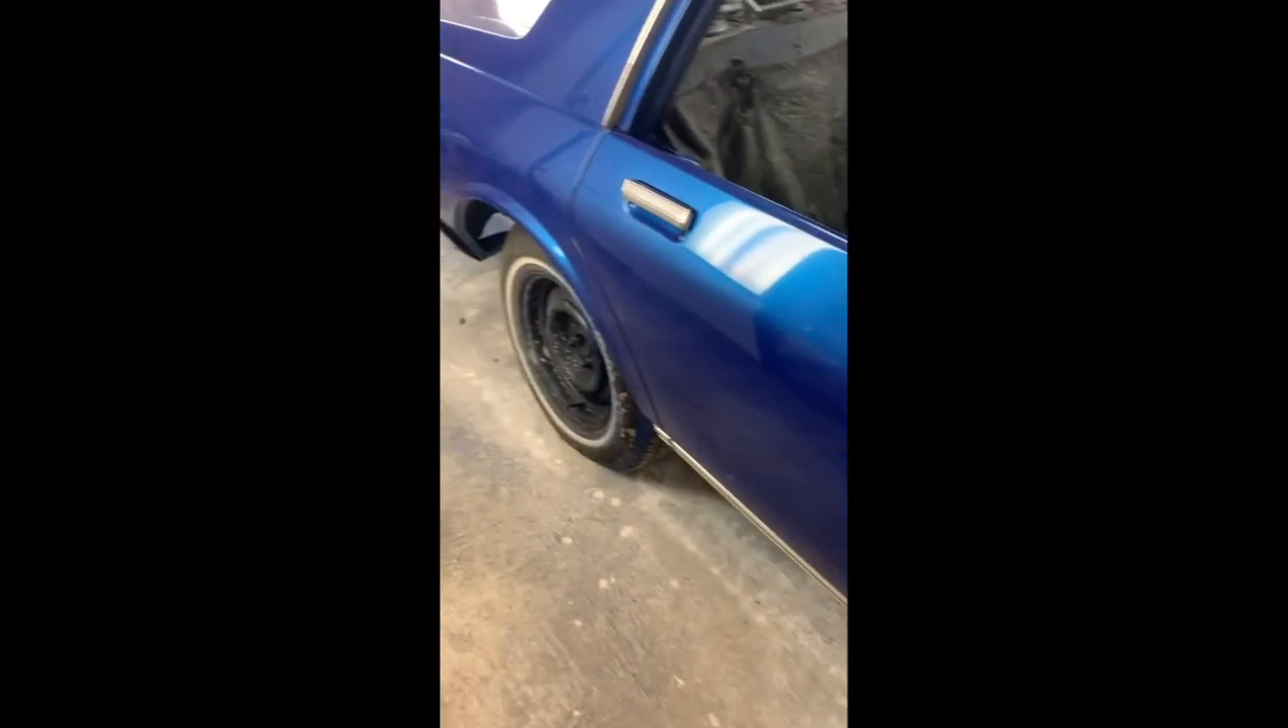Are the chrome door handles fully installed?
Yes.